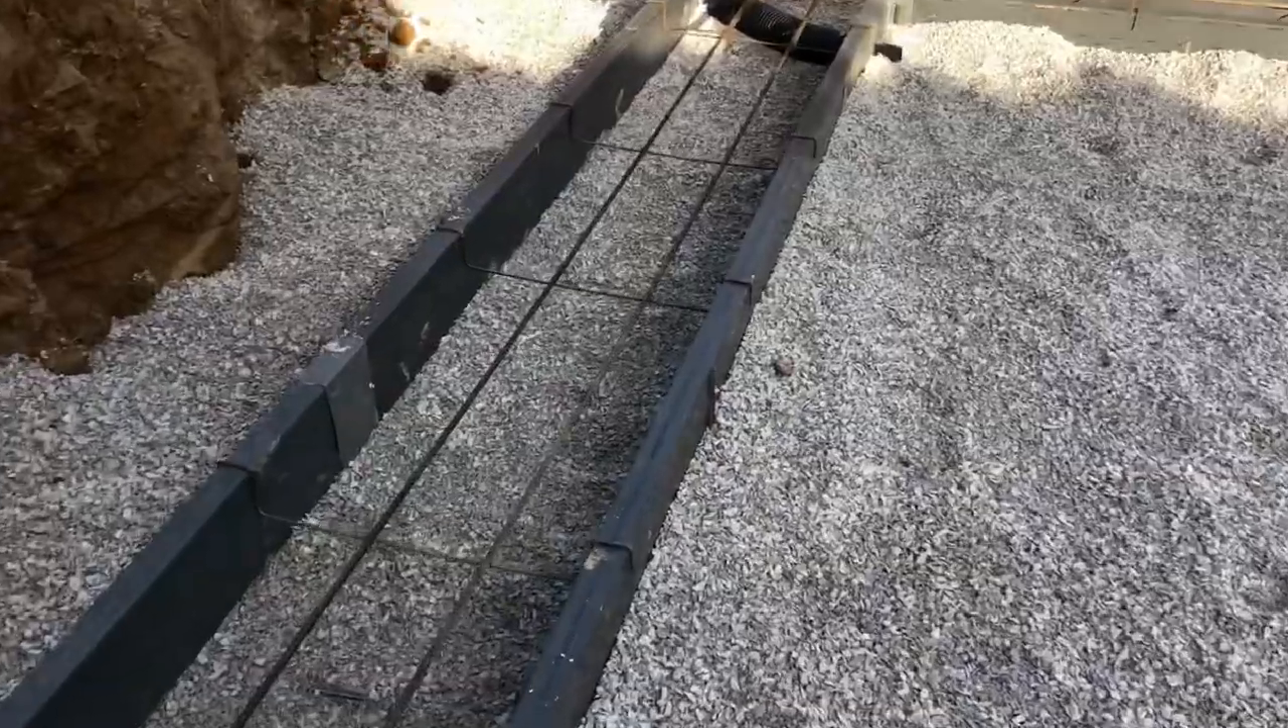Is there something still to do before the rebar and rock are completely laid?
No.